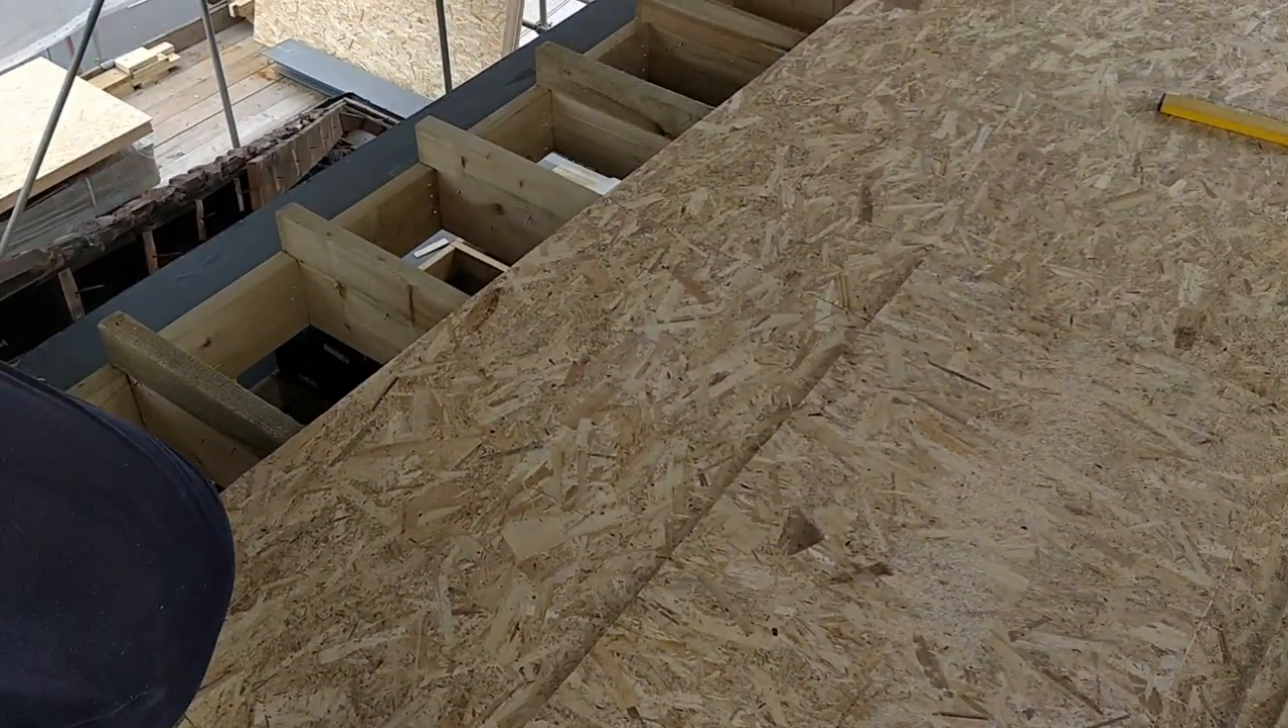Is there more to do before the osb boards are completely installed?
Yes.